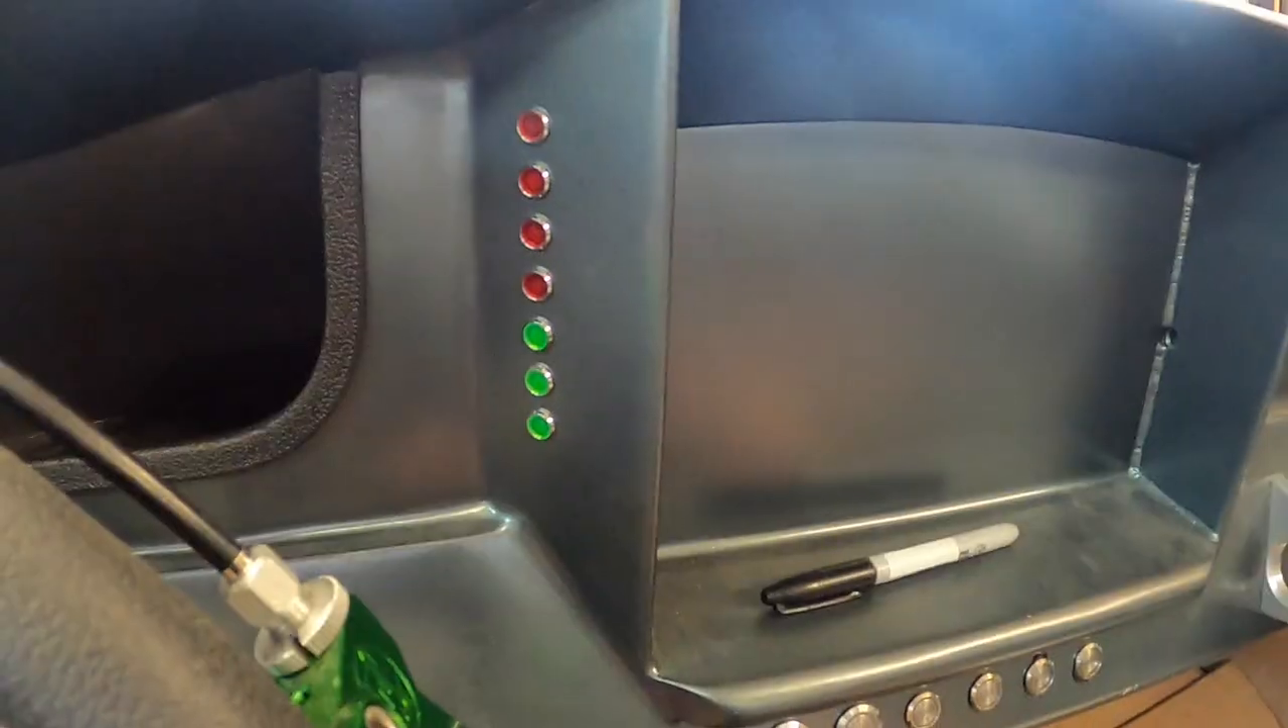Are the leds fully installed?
Yes.